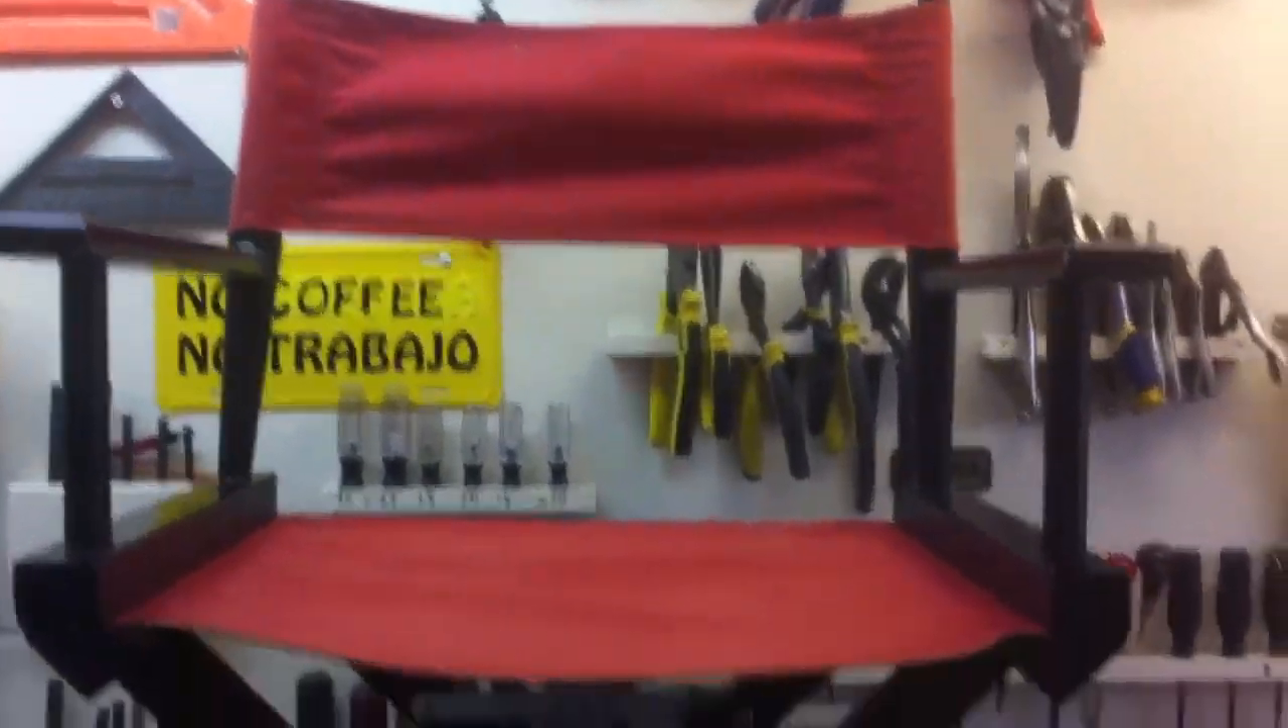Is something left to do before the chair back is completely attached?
No.